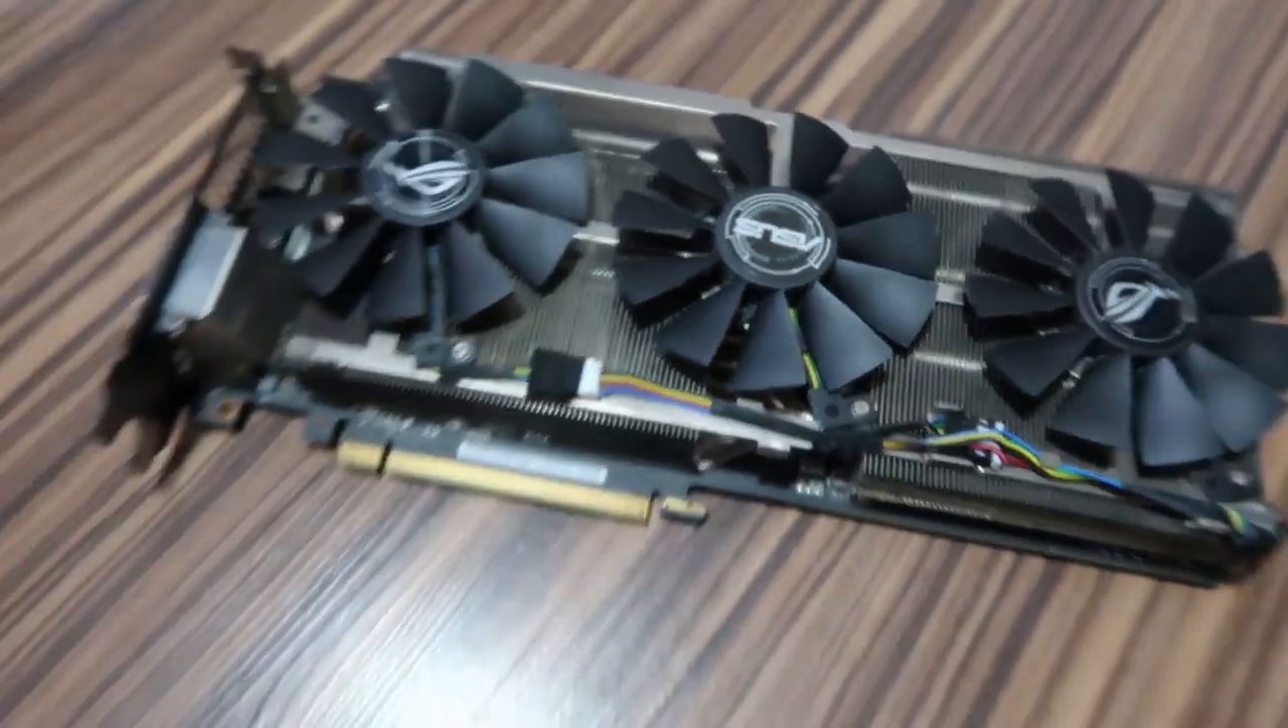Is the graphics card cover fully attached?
No.